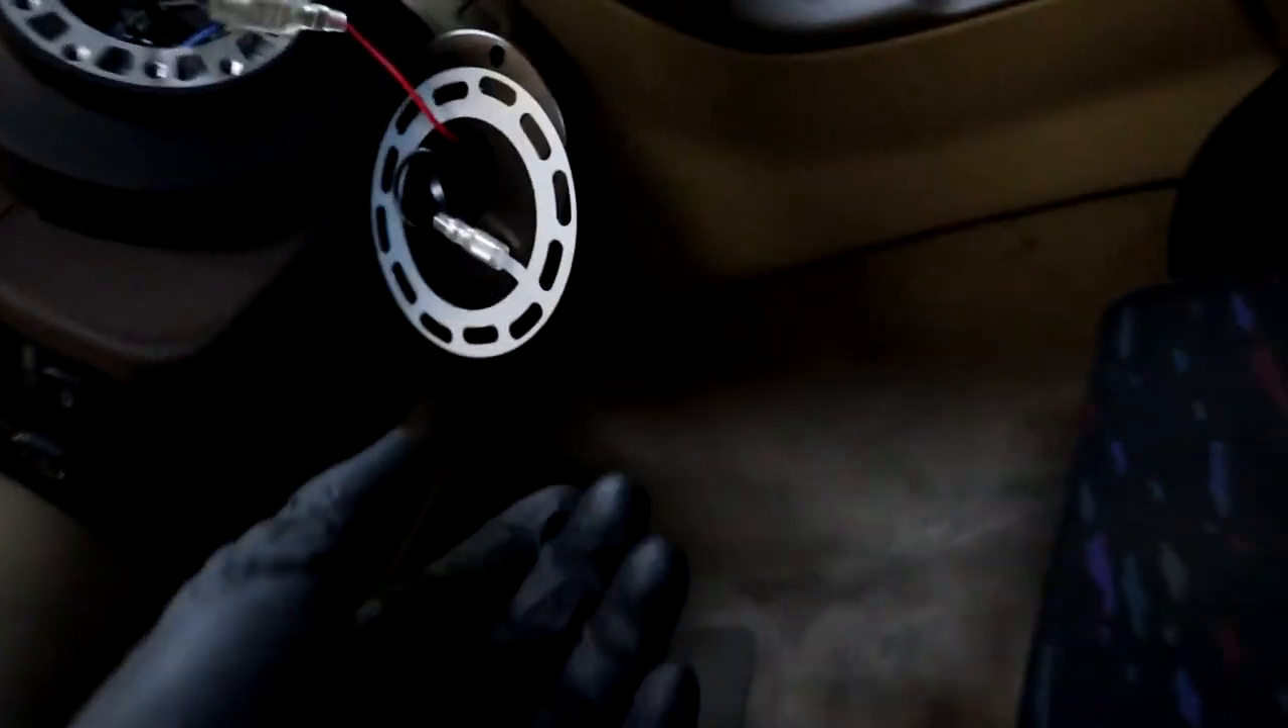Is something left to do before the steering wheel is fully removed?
No.